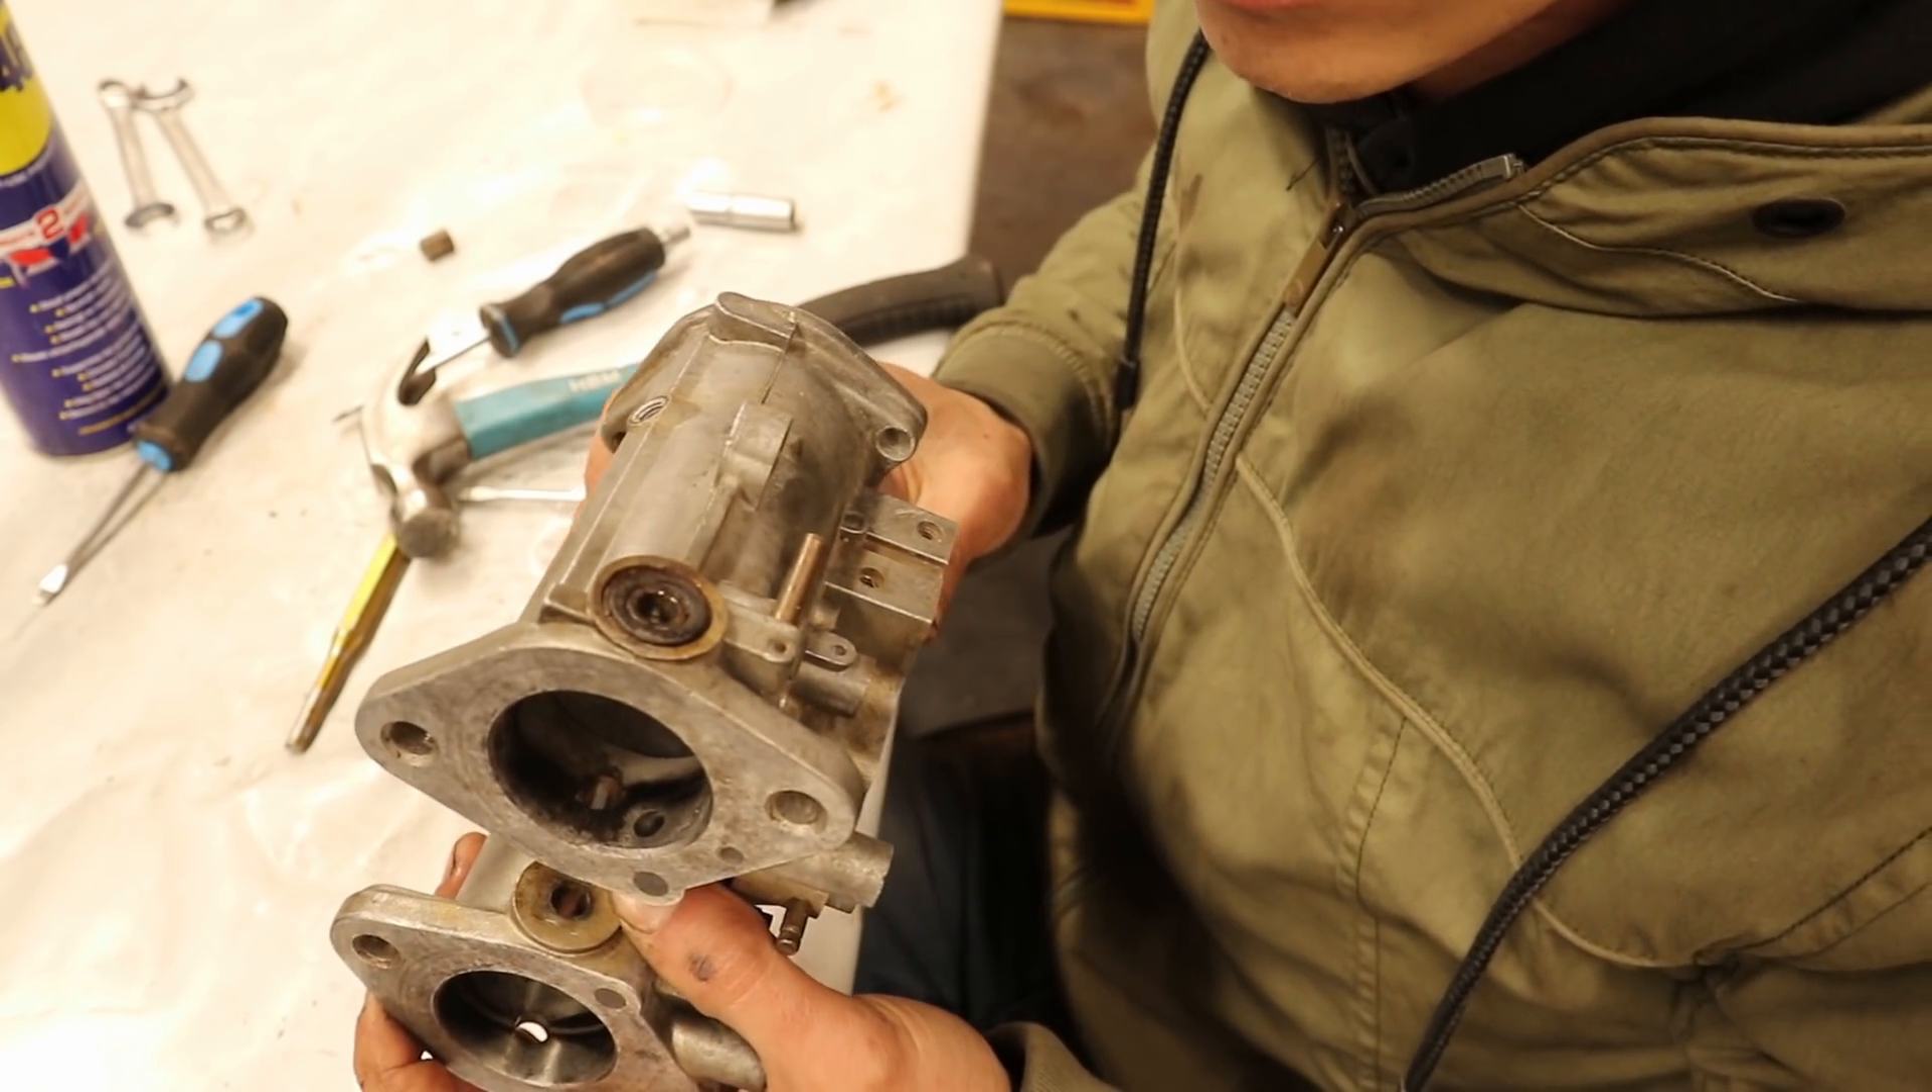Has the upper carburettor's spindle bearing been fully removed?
No.